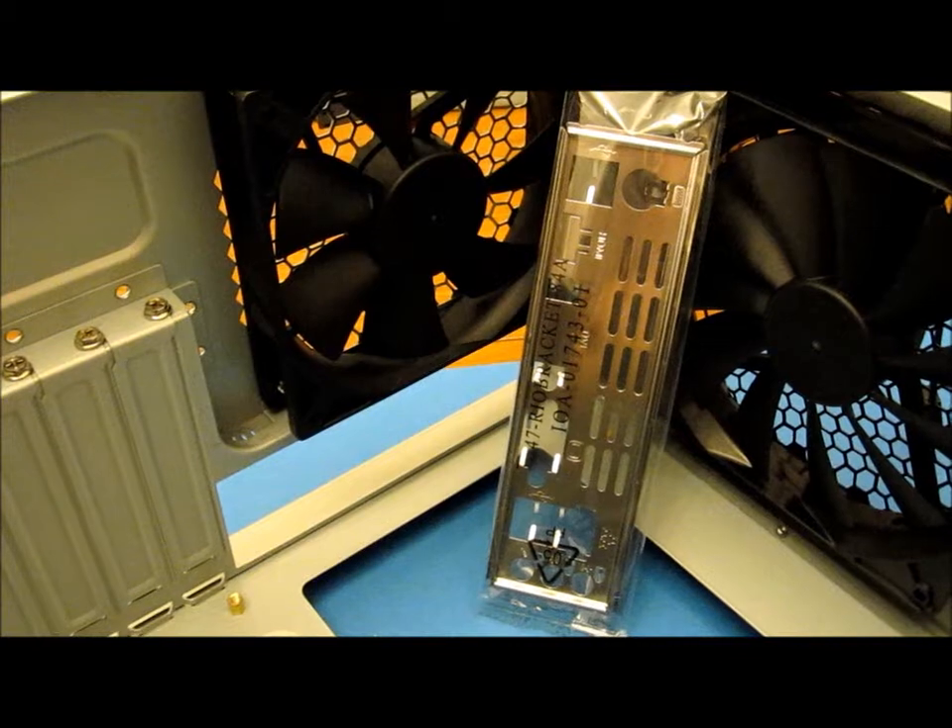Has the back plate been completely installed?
No.